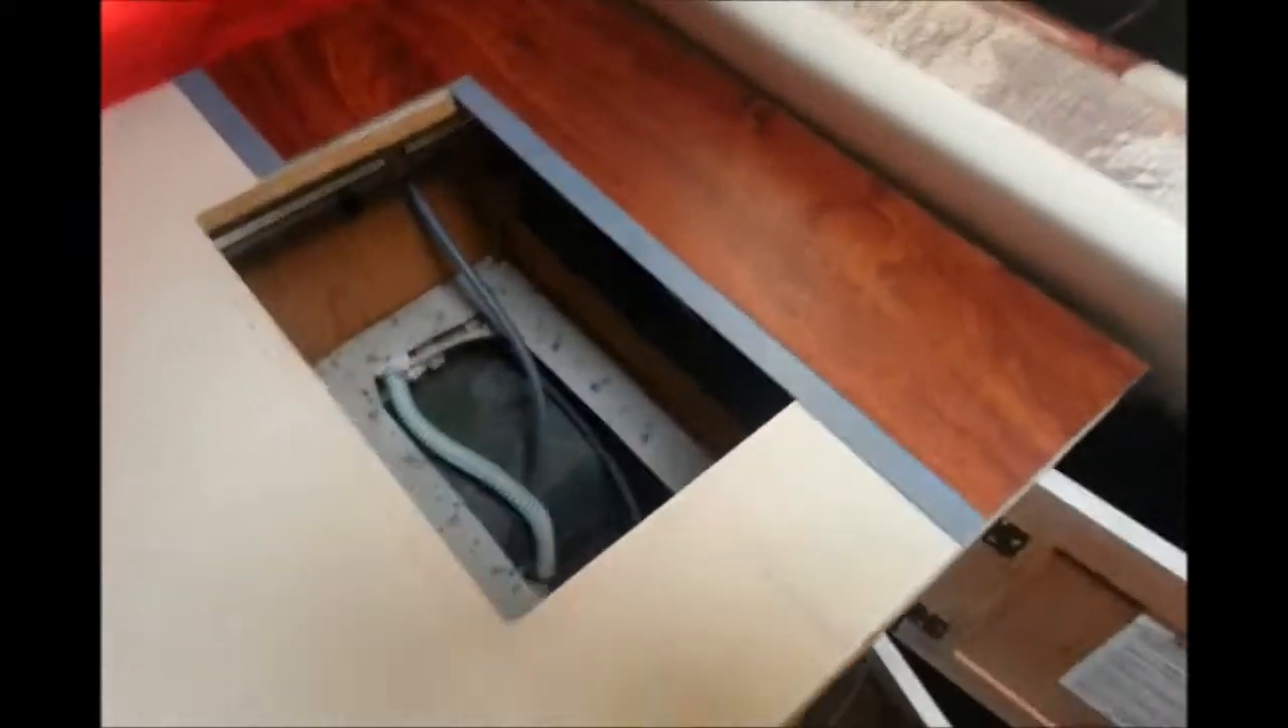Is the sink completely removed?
Yes.